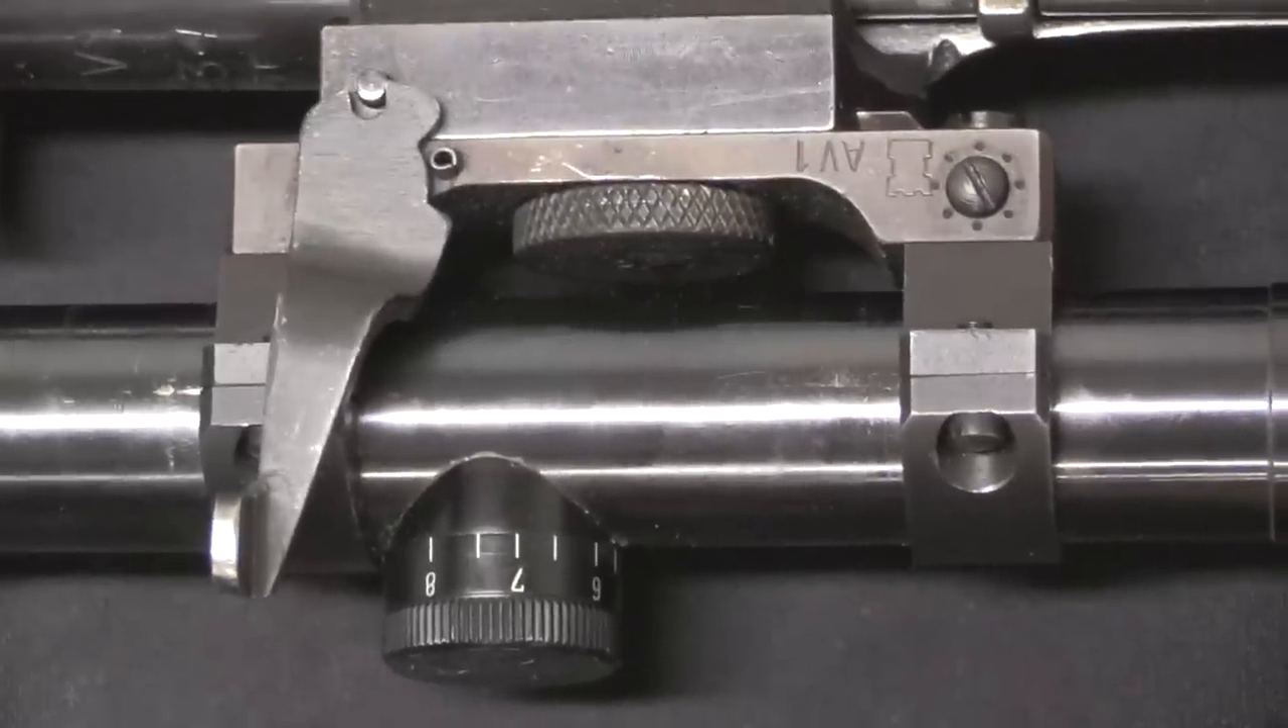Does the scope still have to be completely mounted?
No.